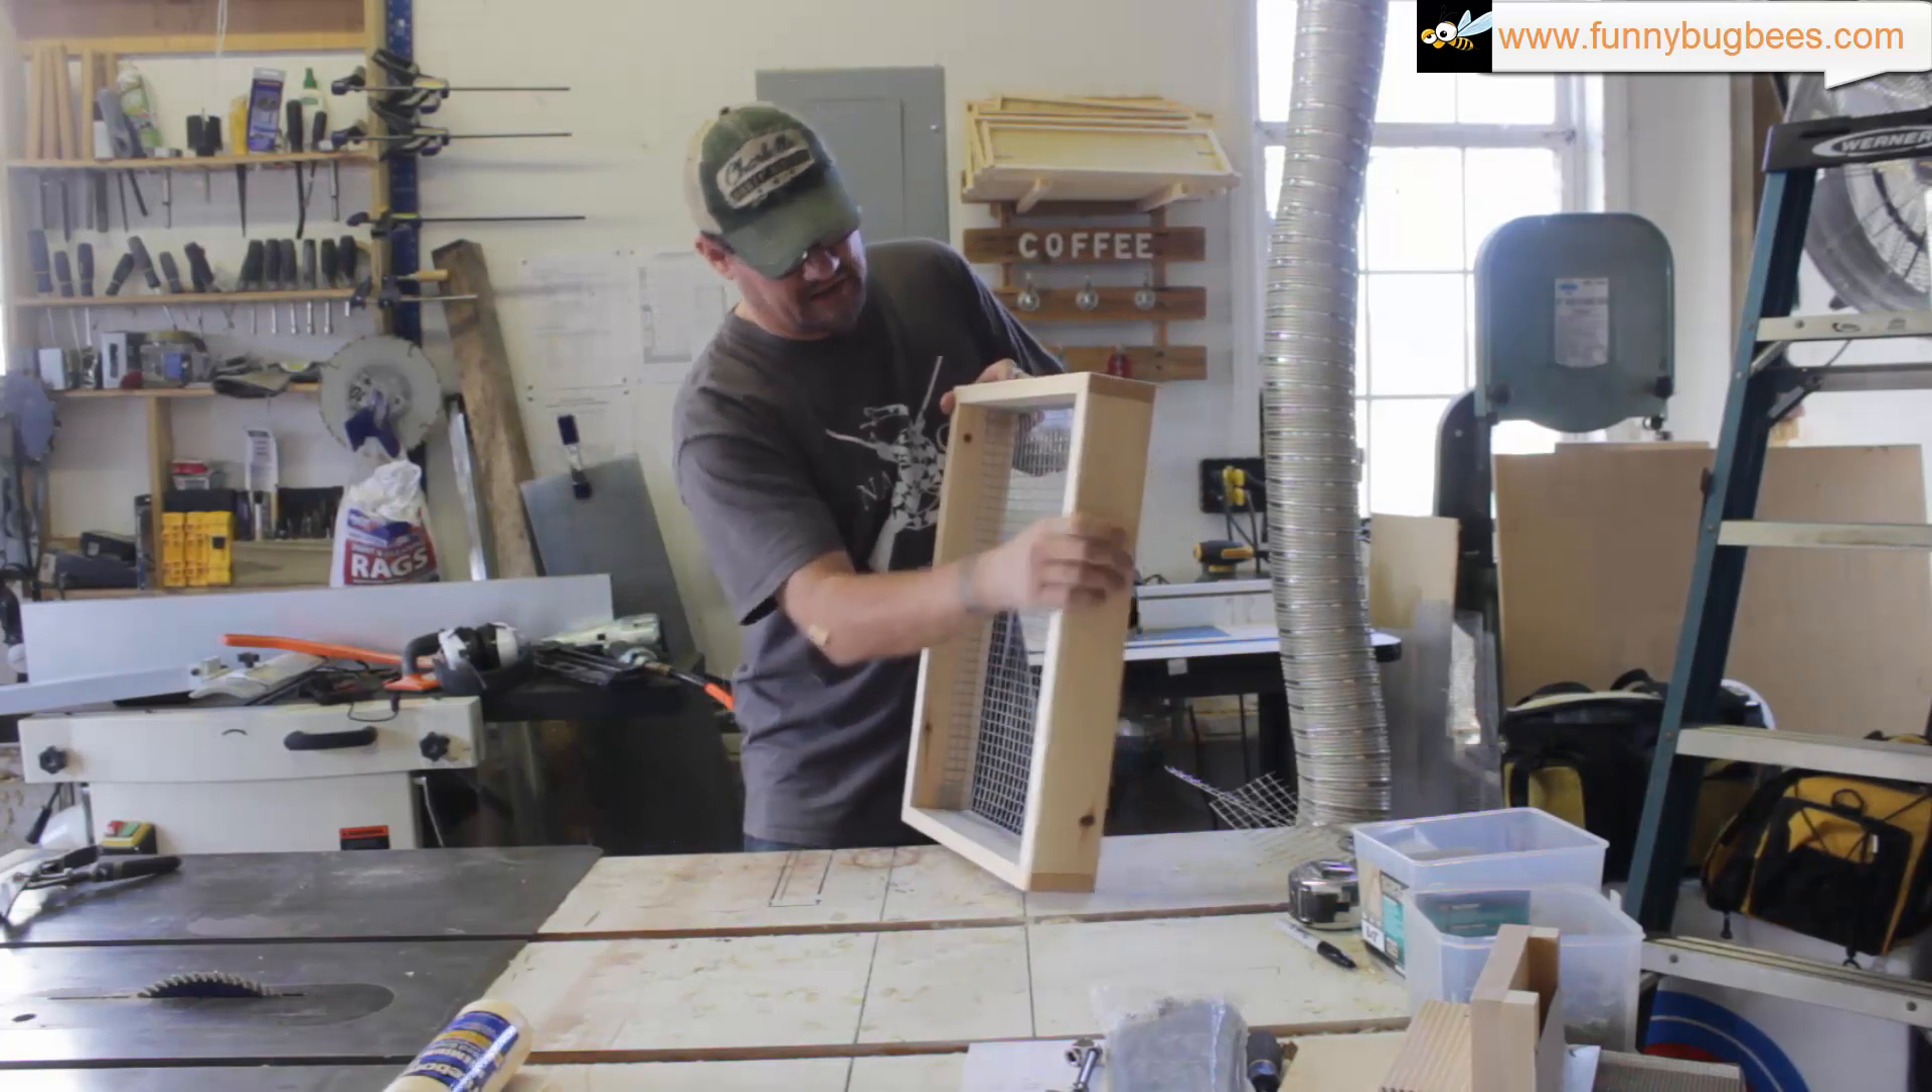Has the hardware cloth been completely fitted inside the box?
Yes.